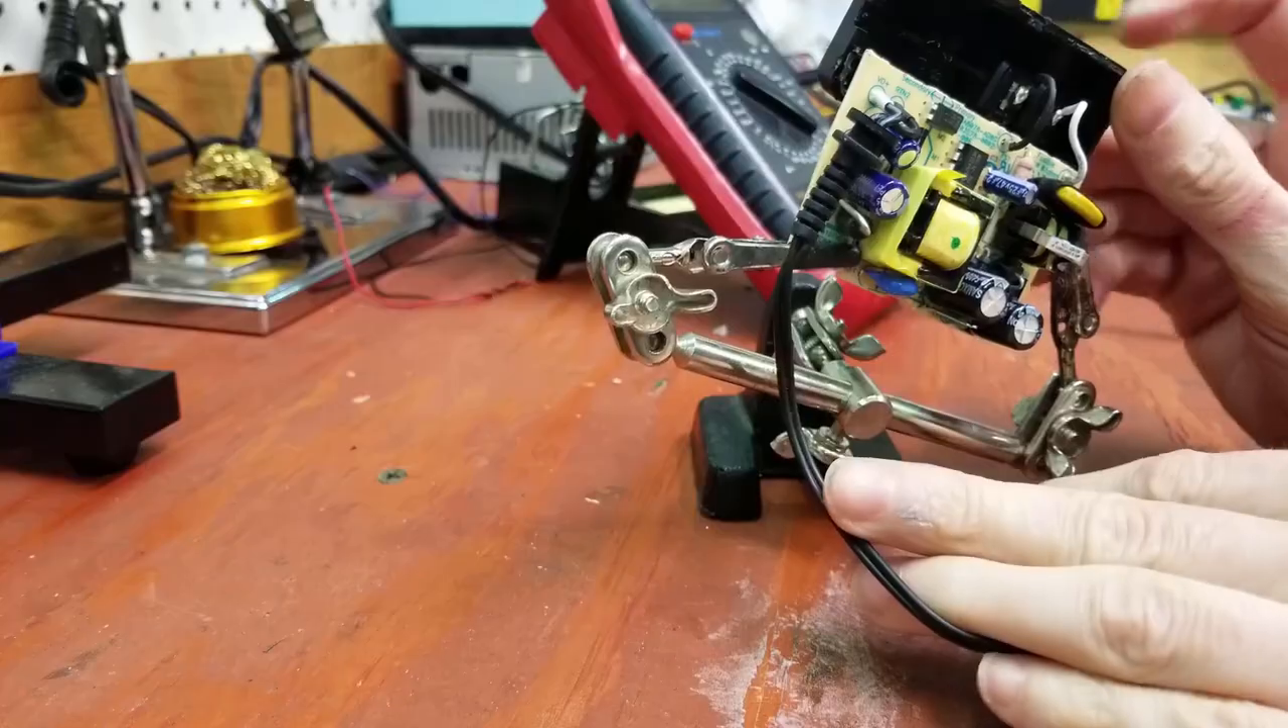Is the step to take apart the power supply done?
Yes.